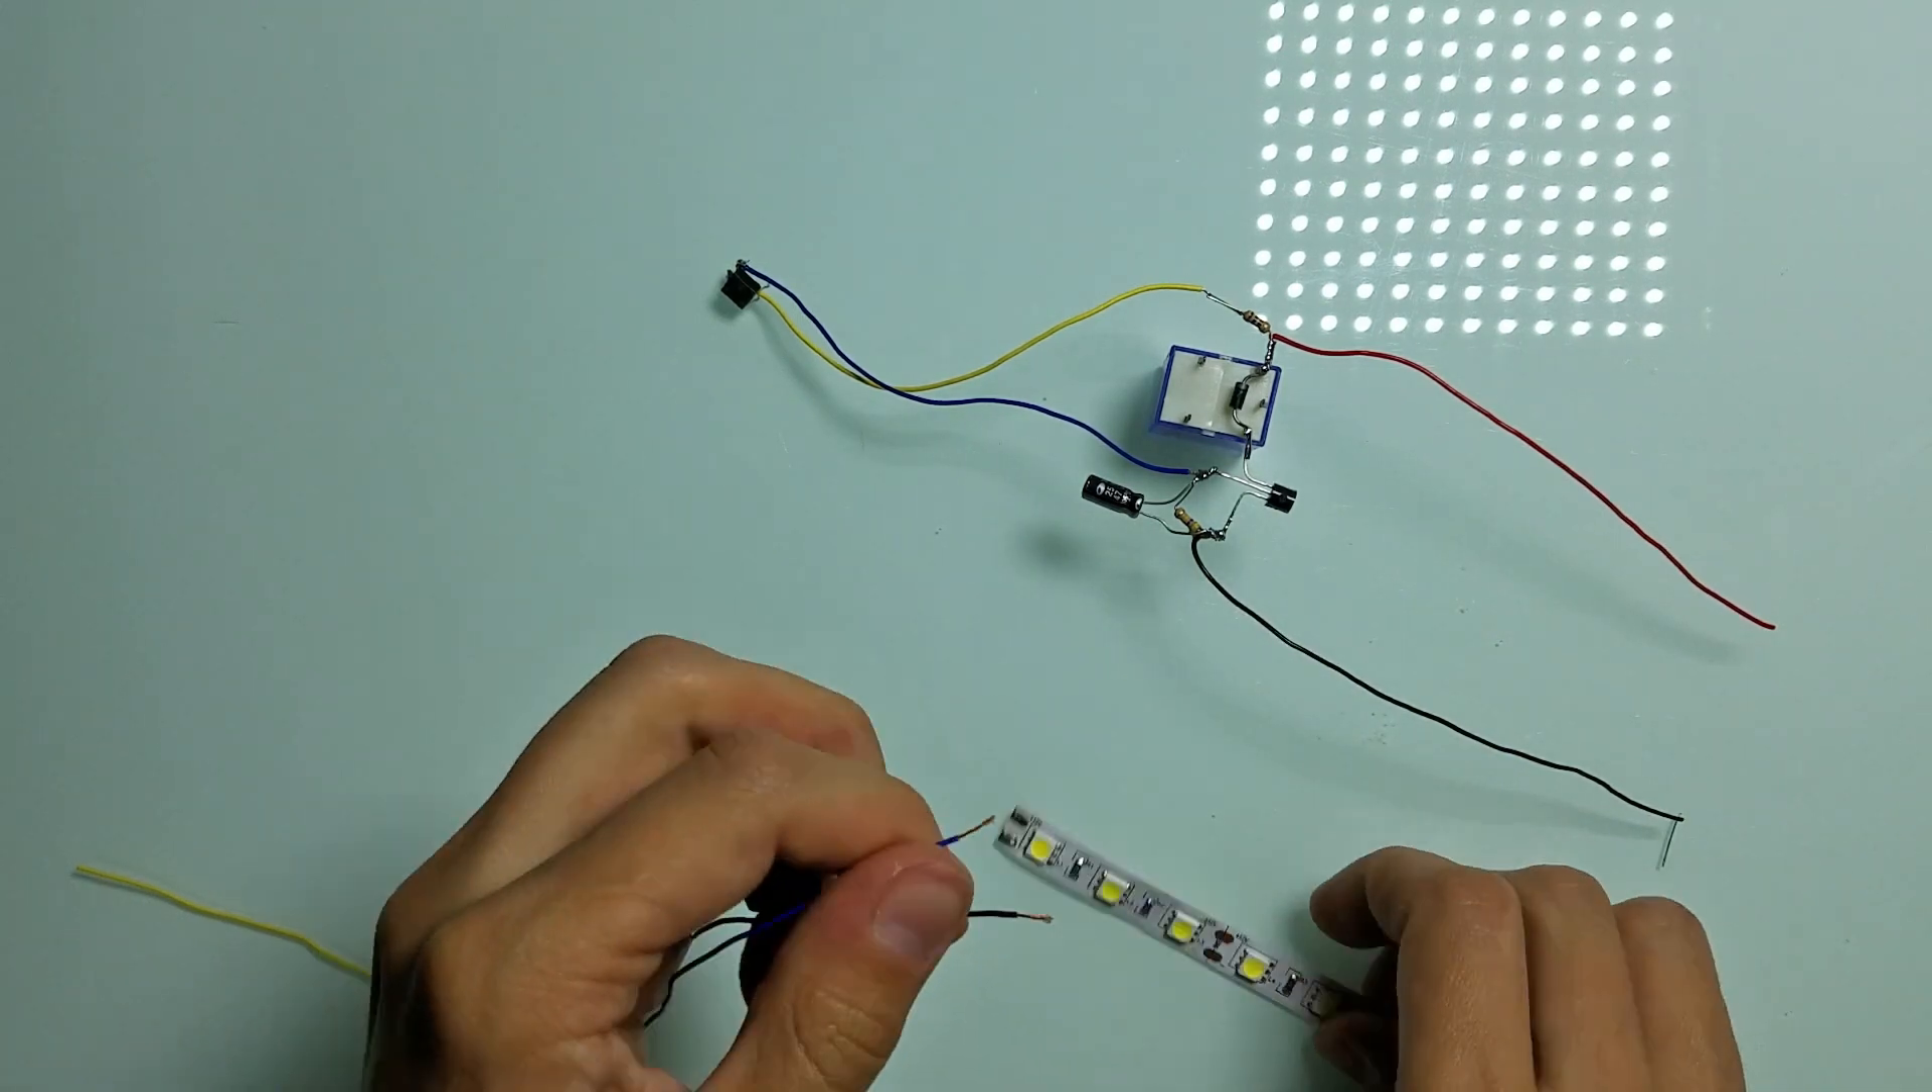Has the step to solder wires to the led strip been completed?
No.